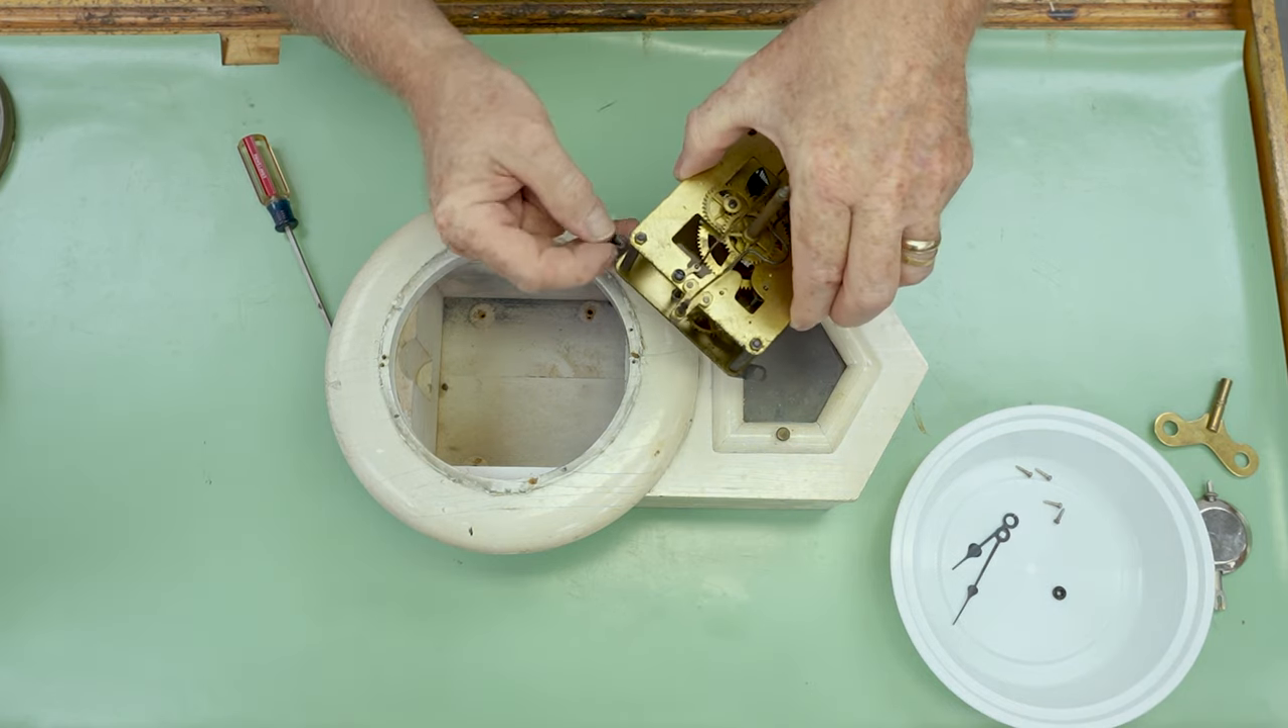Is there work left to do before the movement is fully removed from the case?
No.